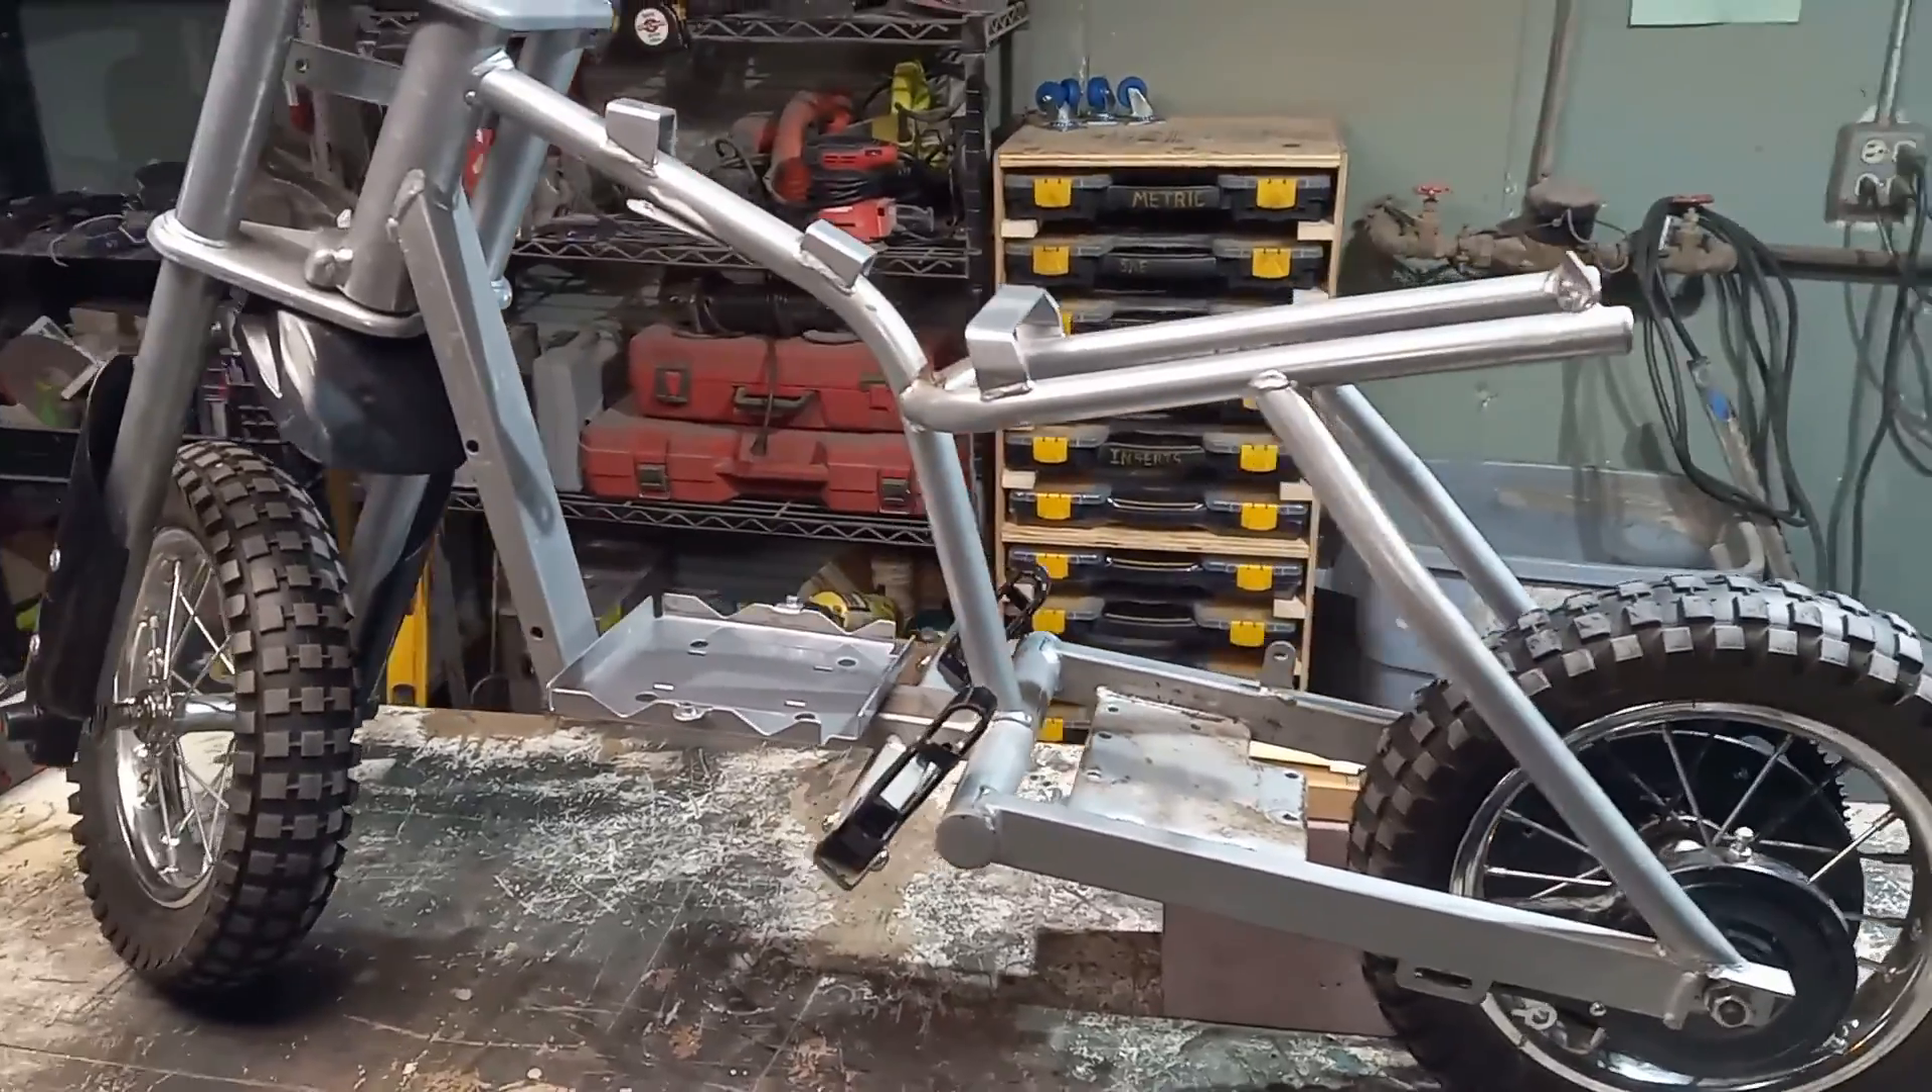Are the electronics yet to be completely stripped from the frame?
No.